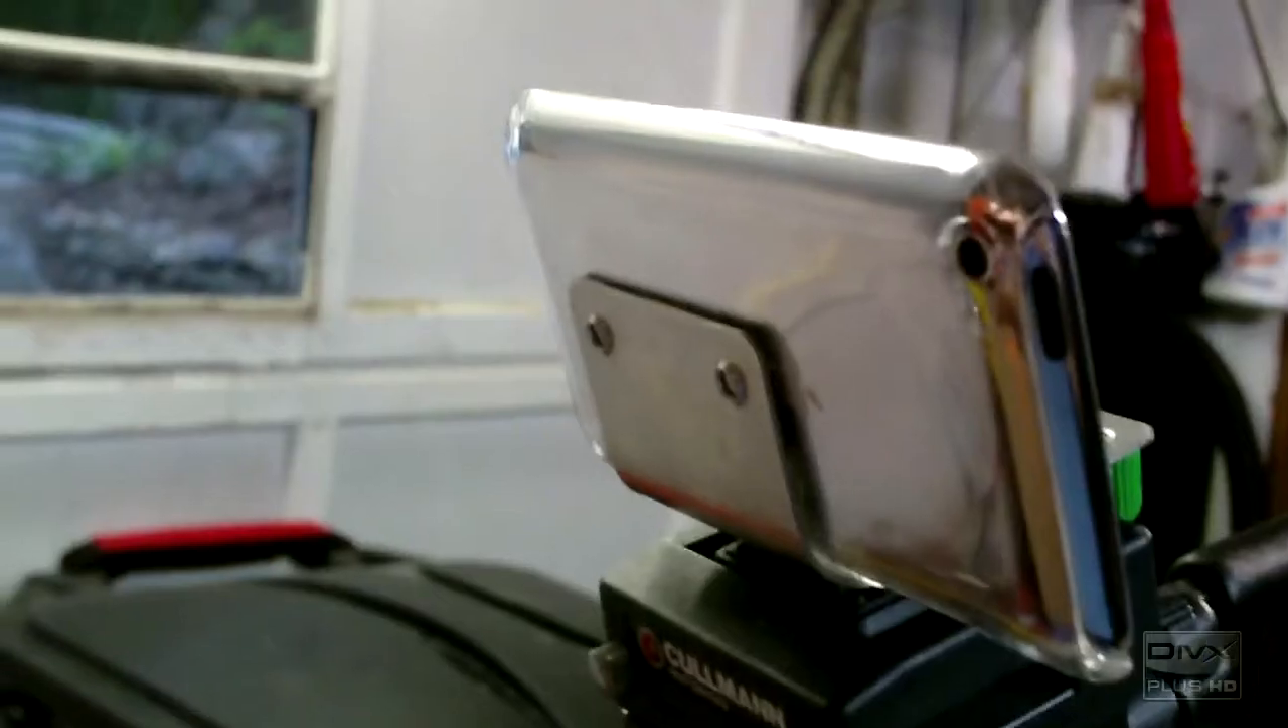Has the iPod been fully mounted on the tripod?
Yes.